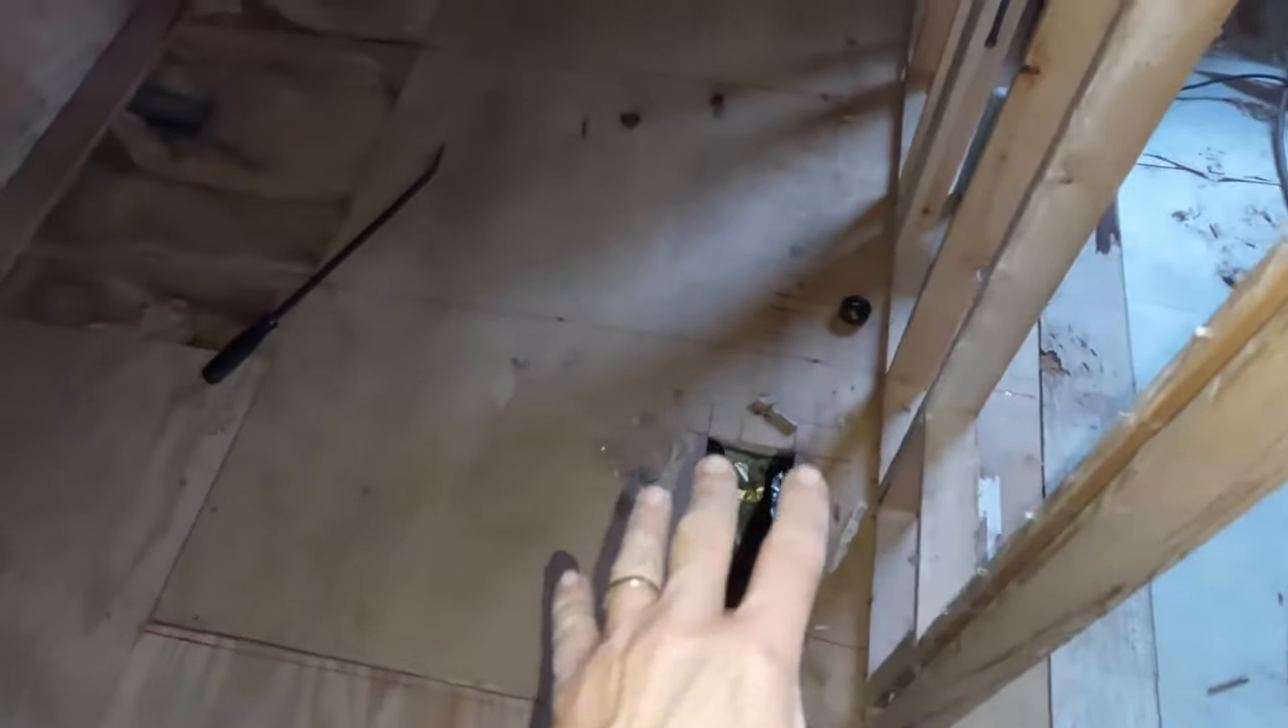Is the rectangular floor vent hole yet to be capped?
Yes.